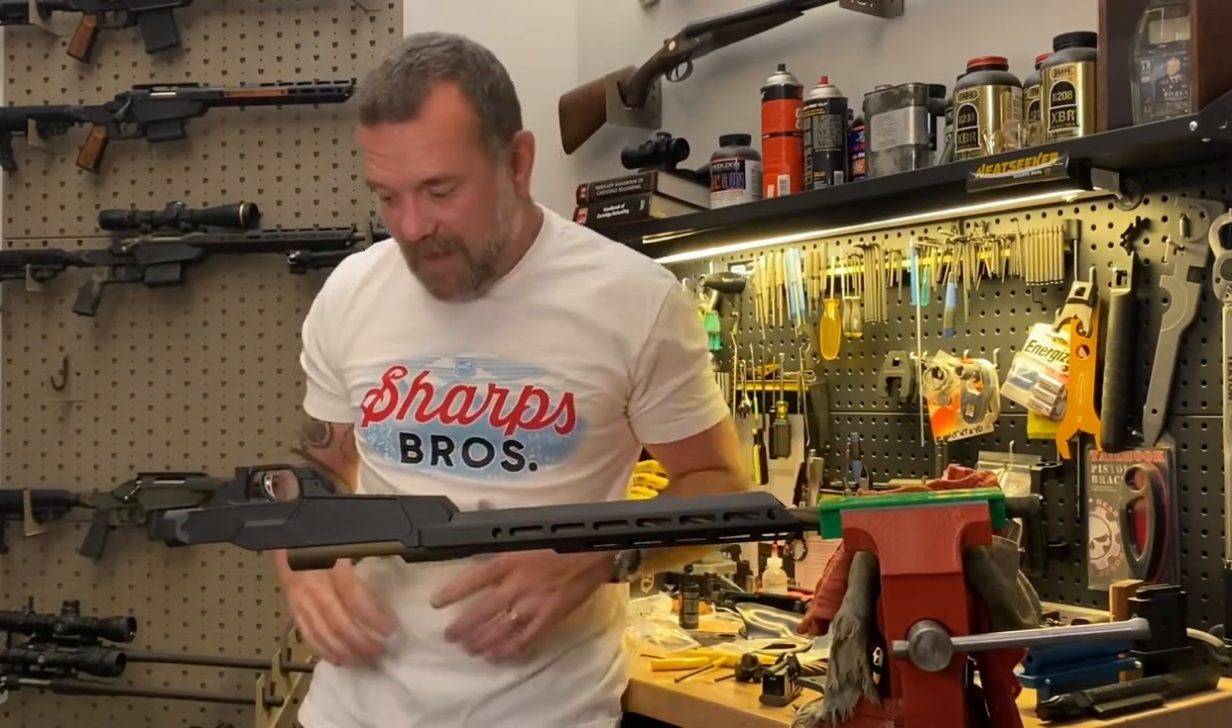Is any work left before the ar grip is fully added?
Yes.